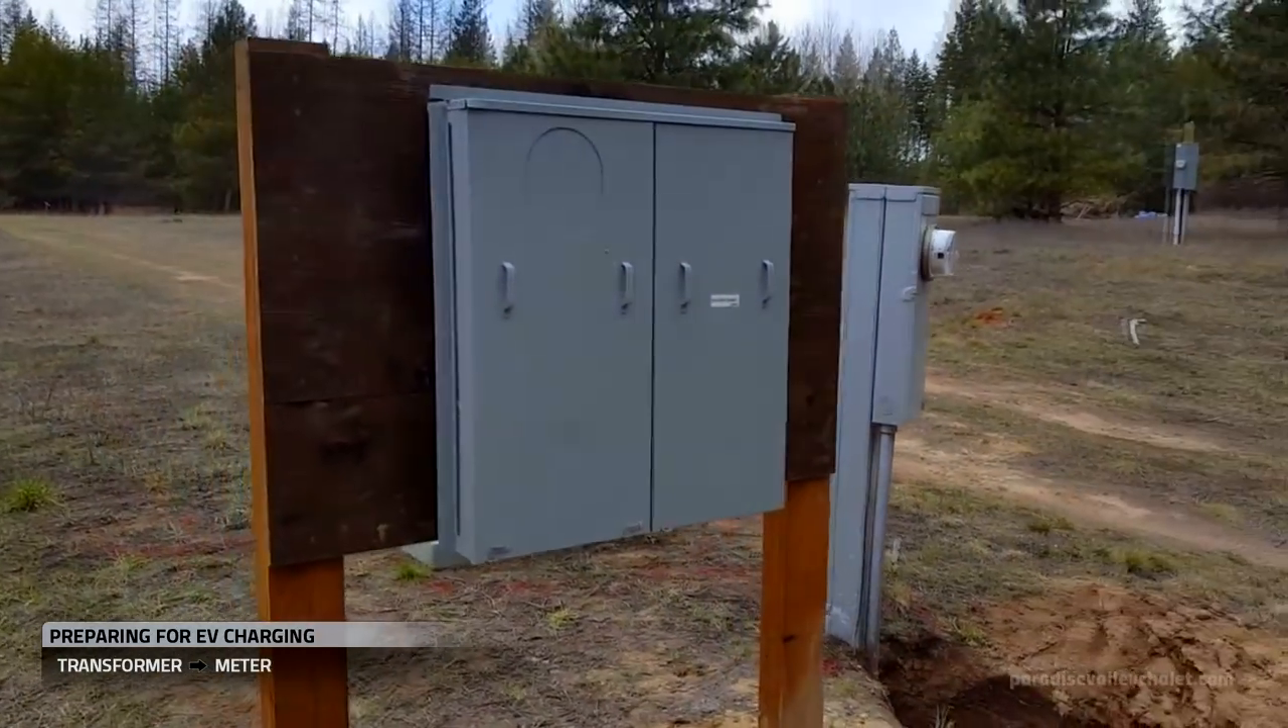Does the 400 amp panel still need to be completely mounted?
No.